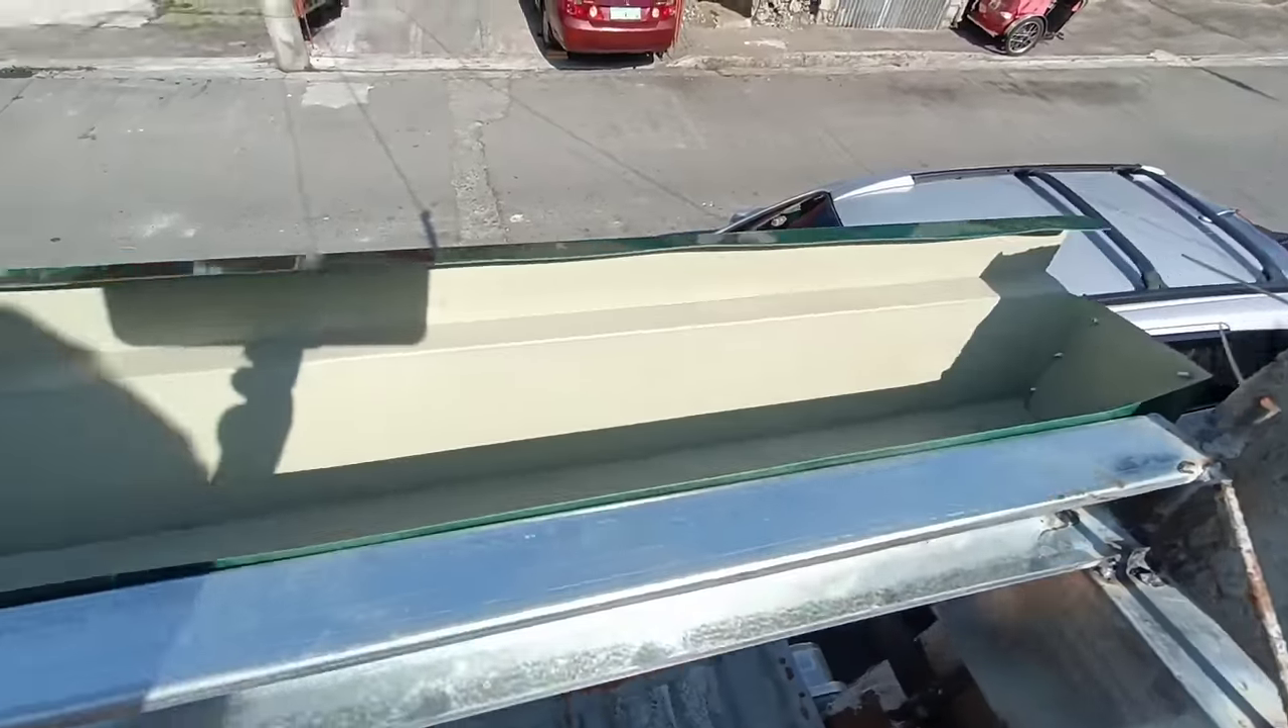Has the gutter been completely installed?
Yes.